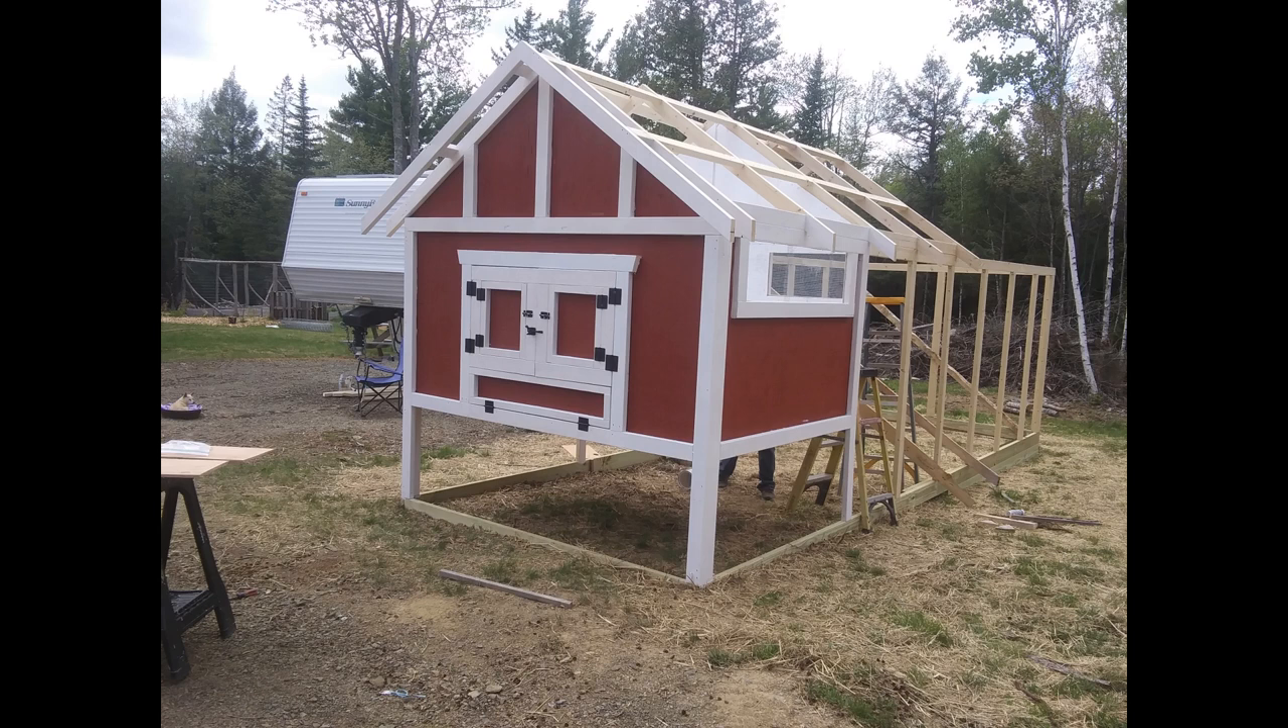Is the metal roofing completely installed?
No.